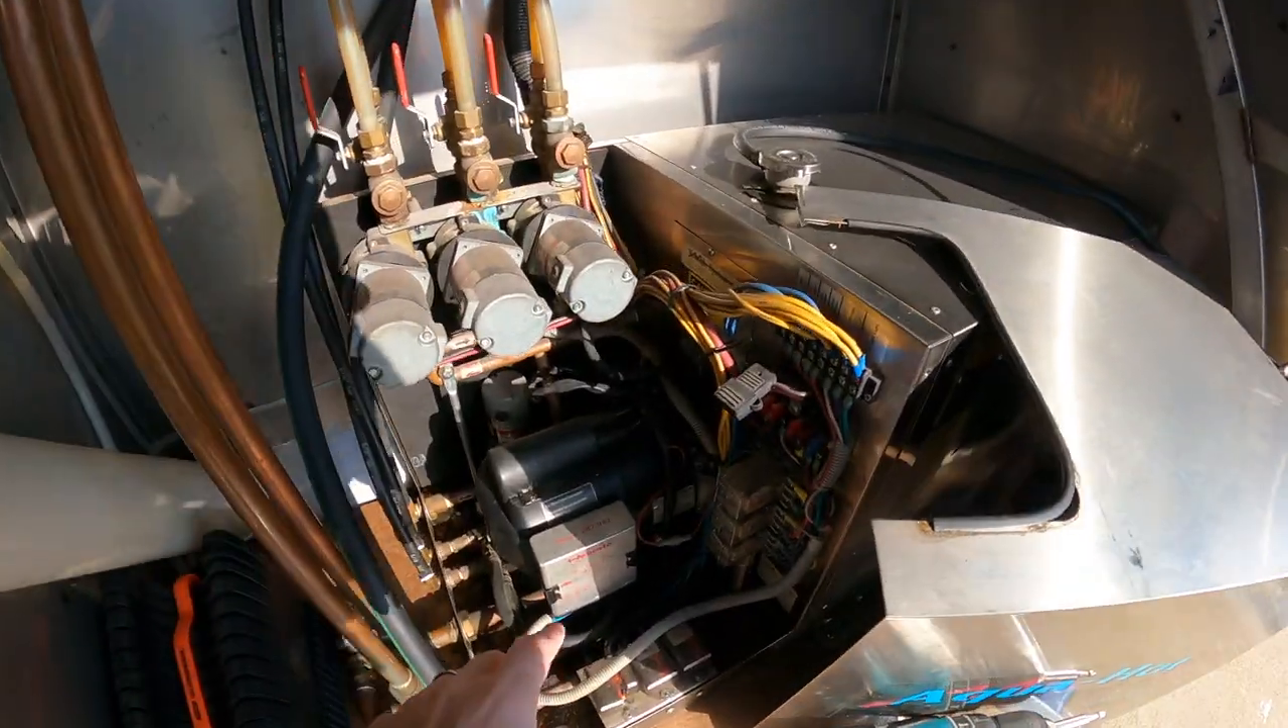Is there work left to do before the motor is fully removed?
Yes.